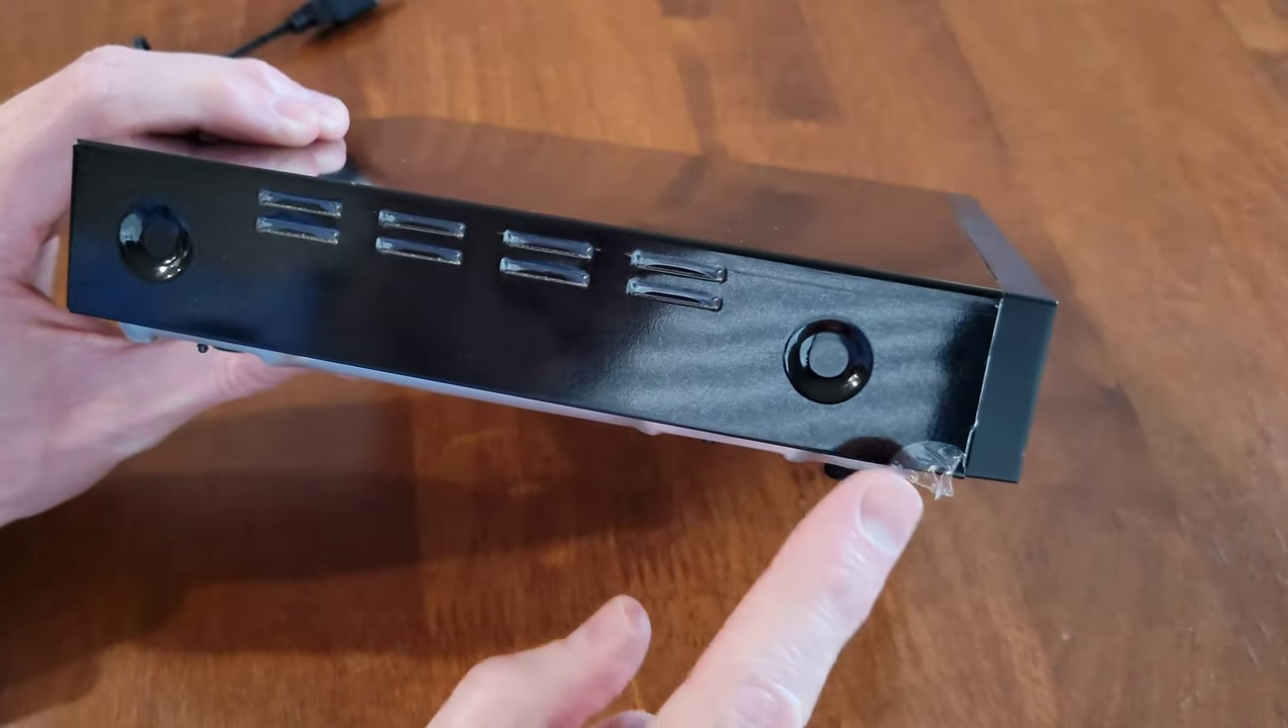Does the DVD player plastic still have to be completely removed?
Yes.